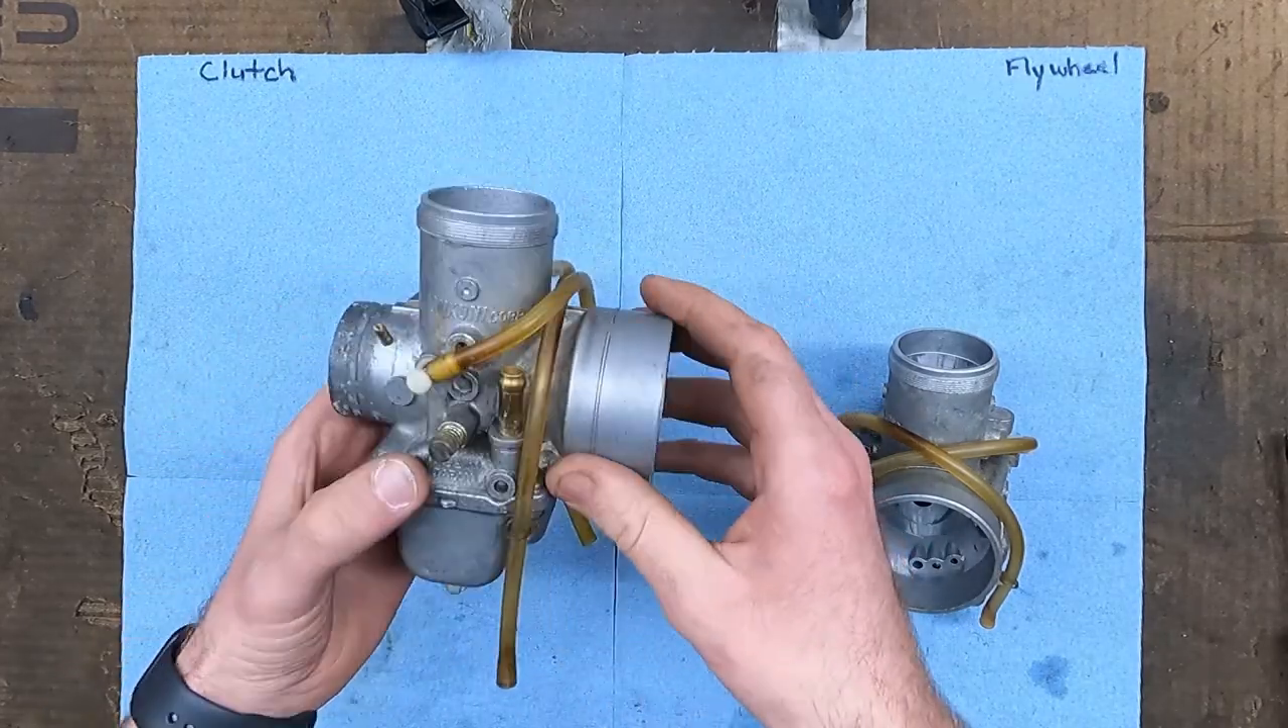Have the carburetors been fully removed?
Yes.